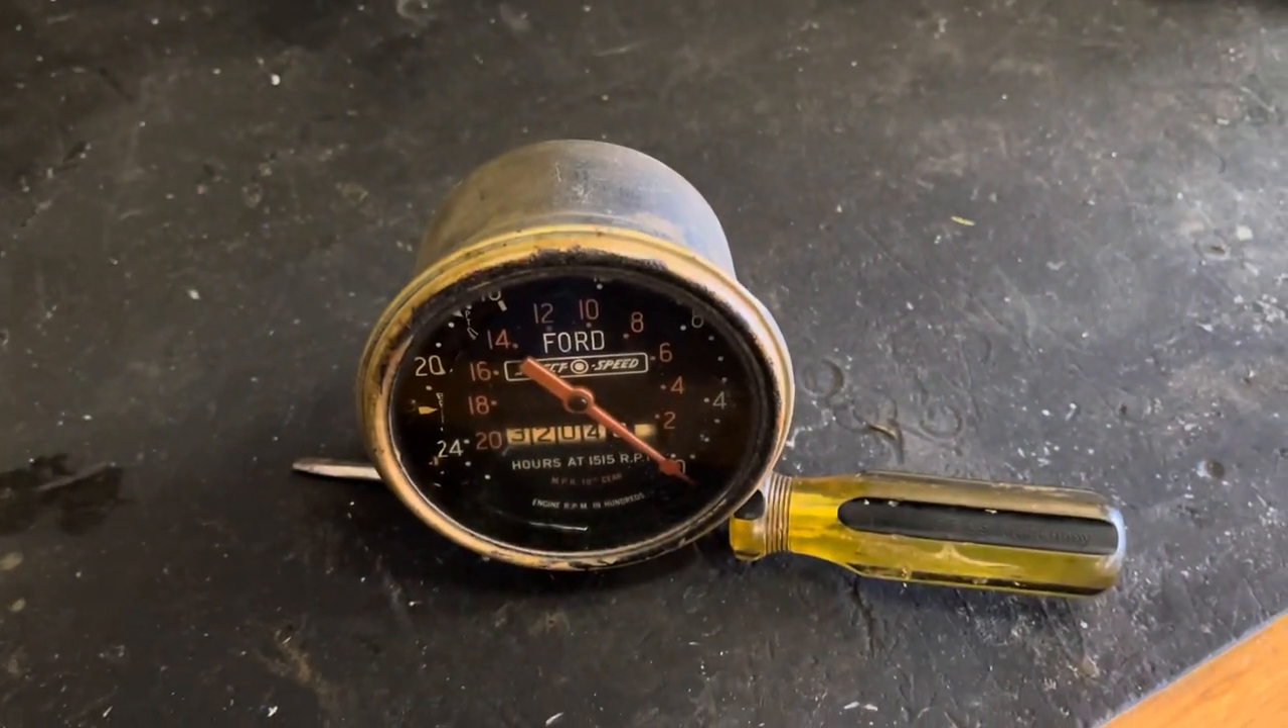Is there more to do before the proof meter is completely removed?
No.